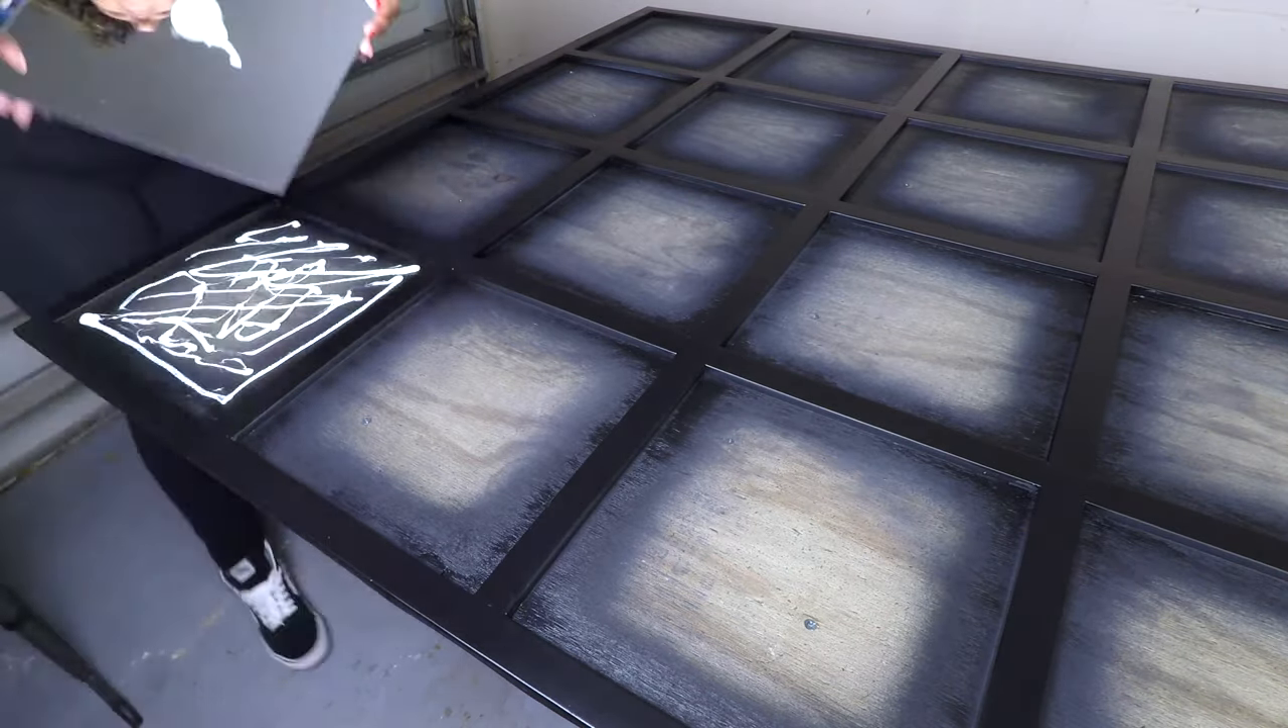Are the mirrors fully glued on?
No.